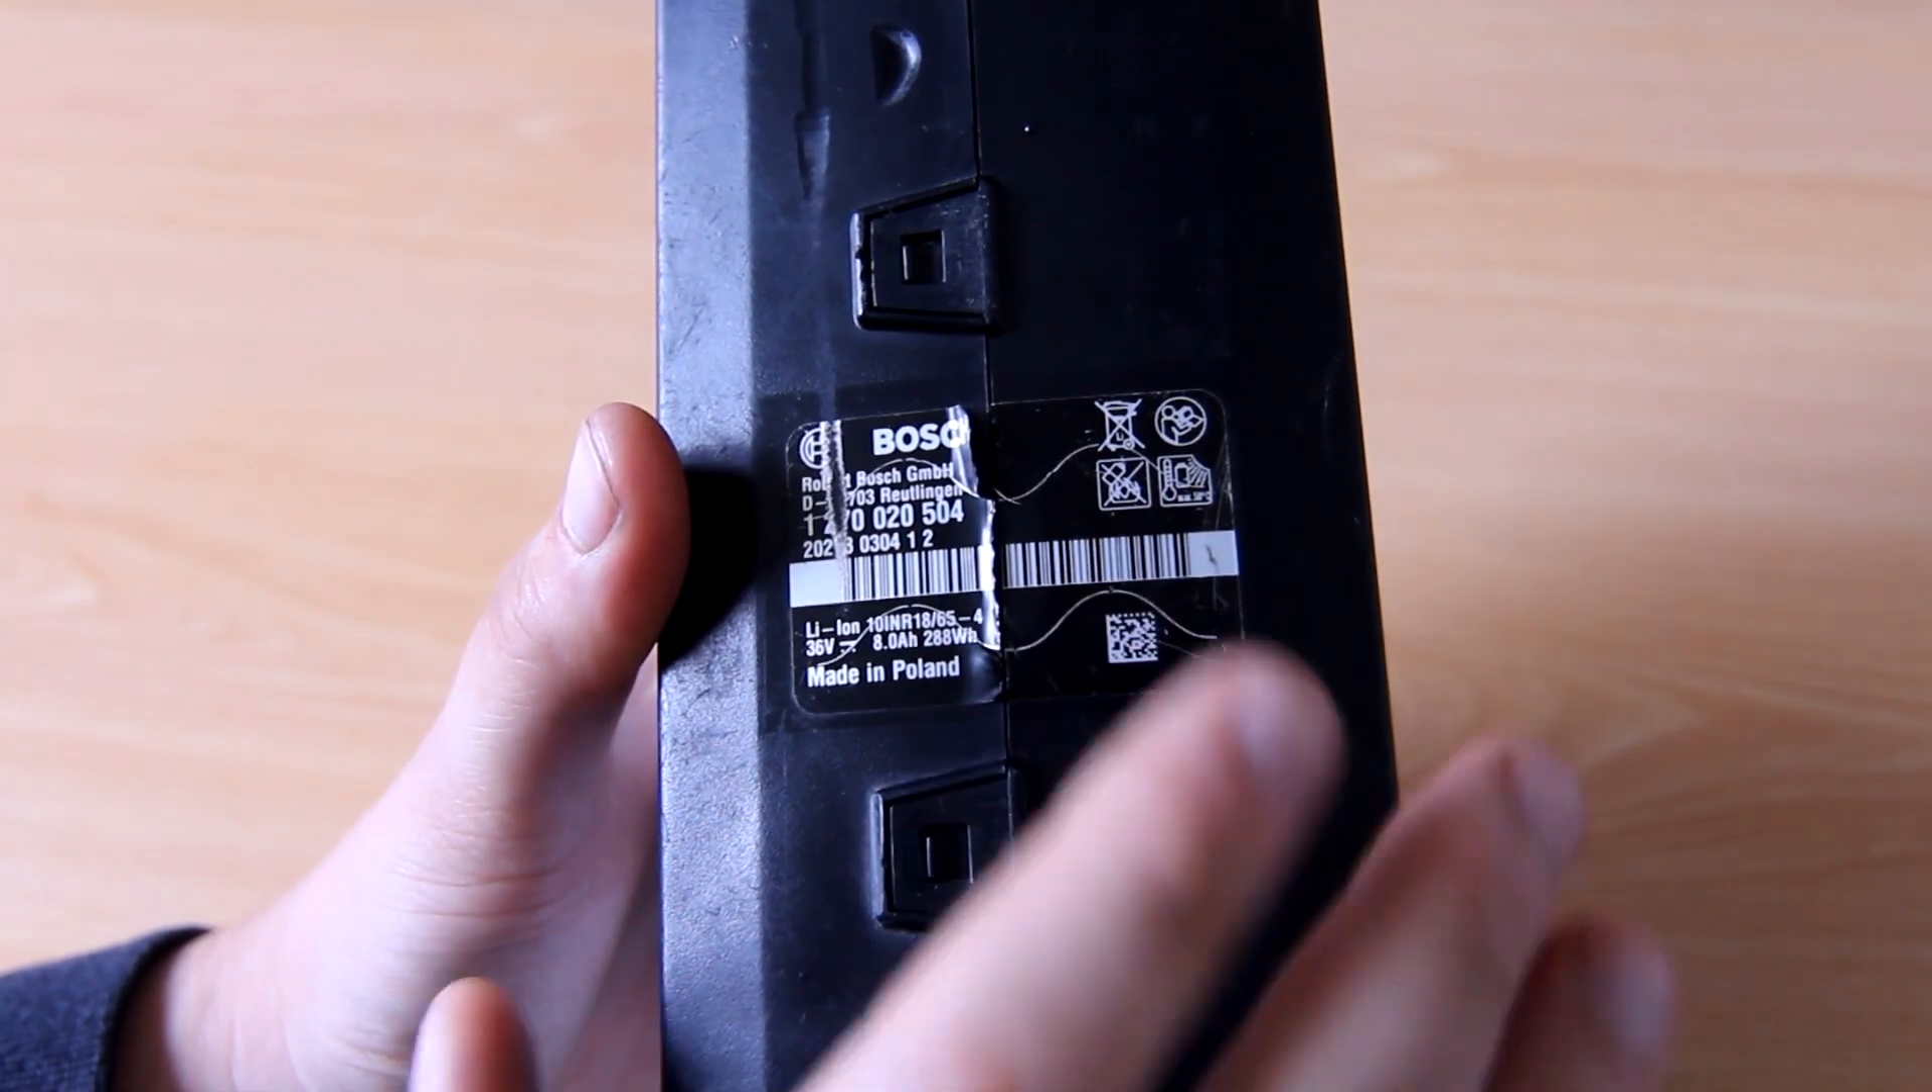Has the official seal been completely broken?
Yes.